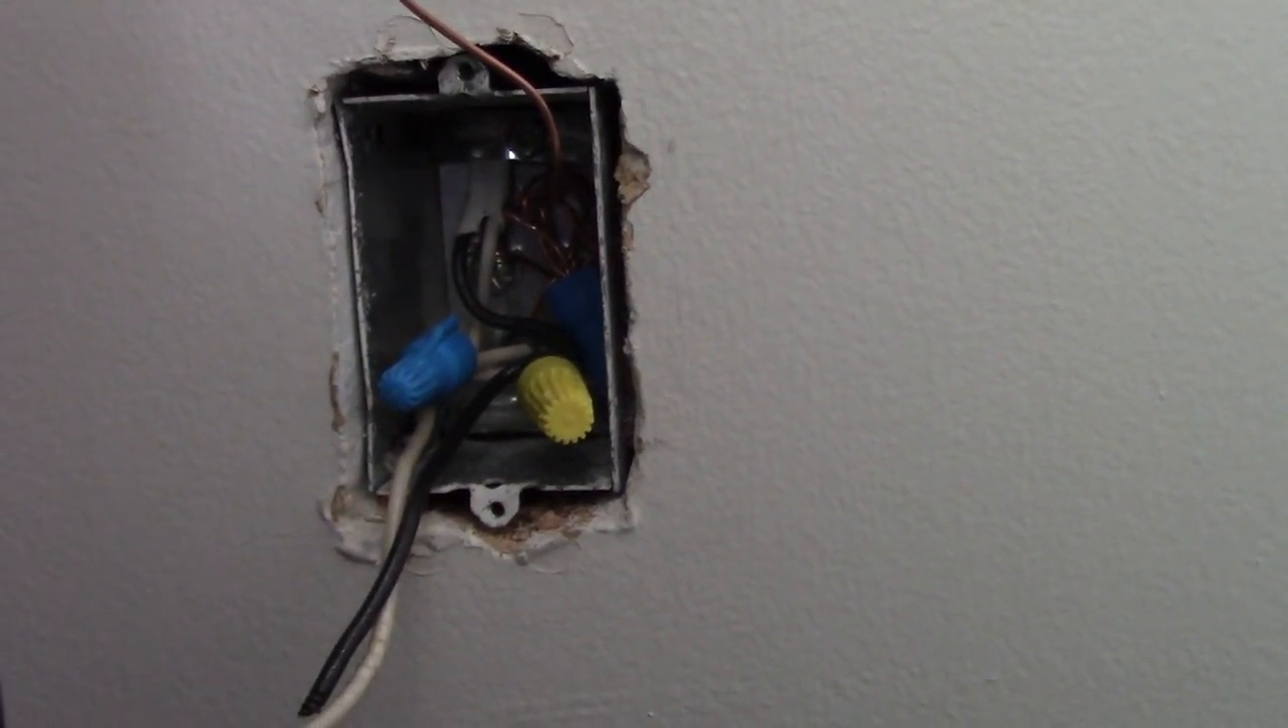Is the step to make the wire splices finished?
Yes.